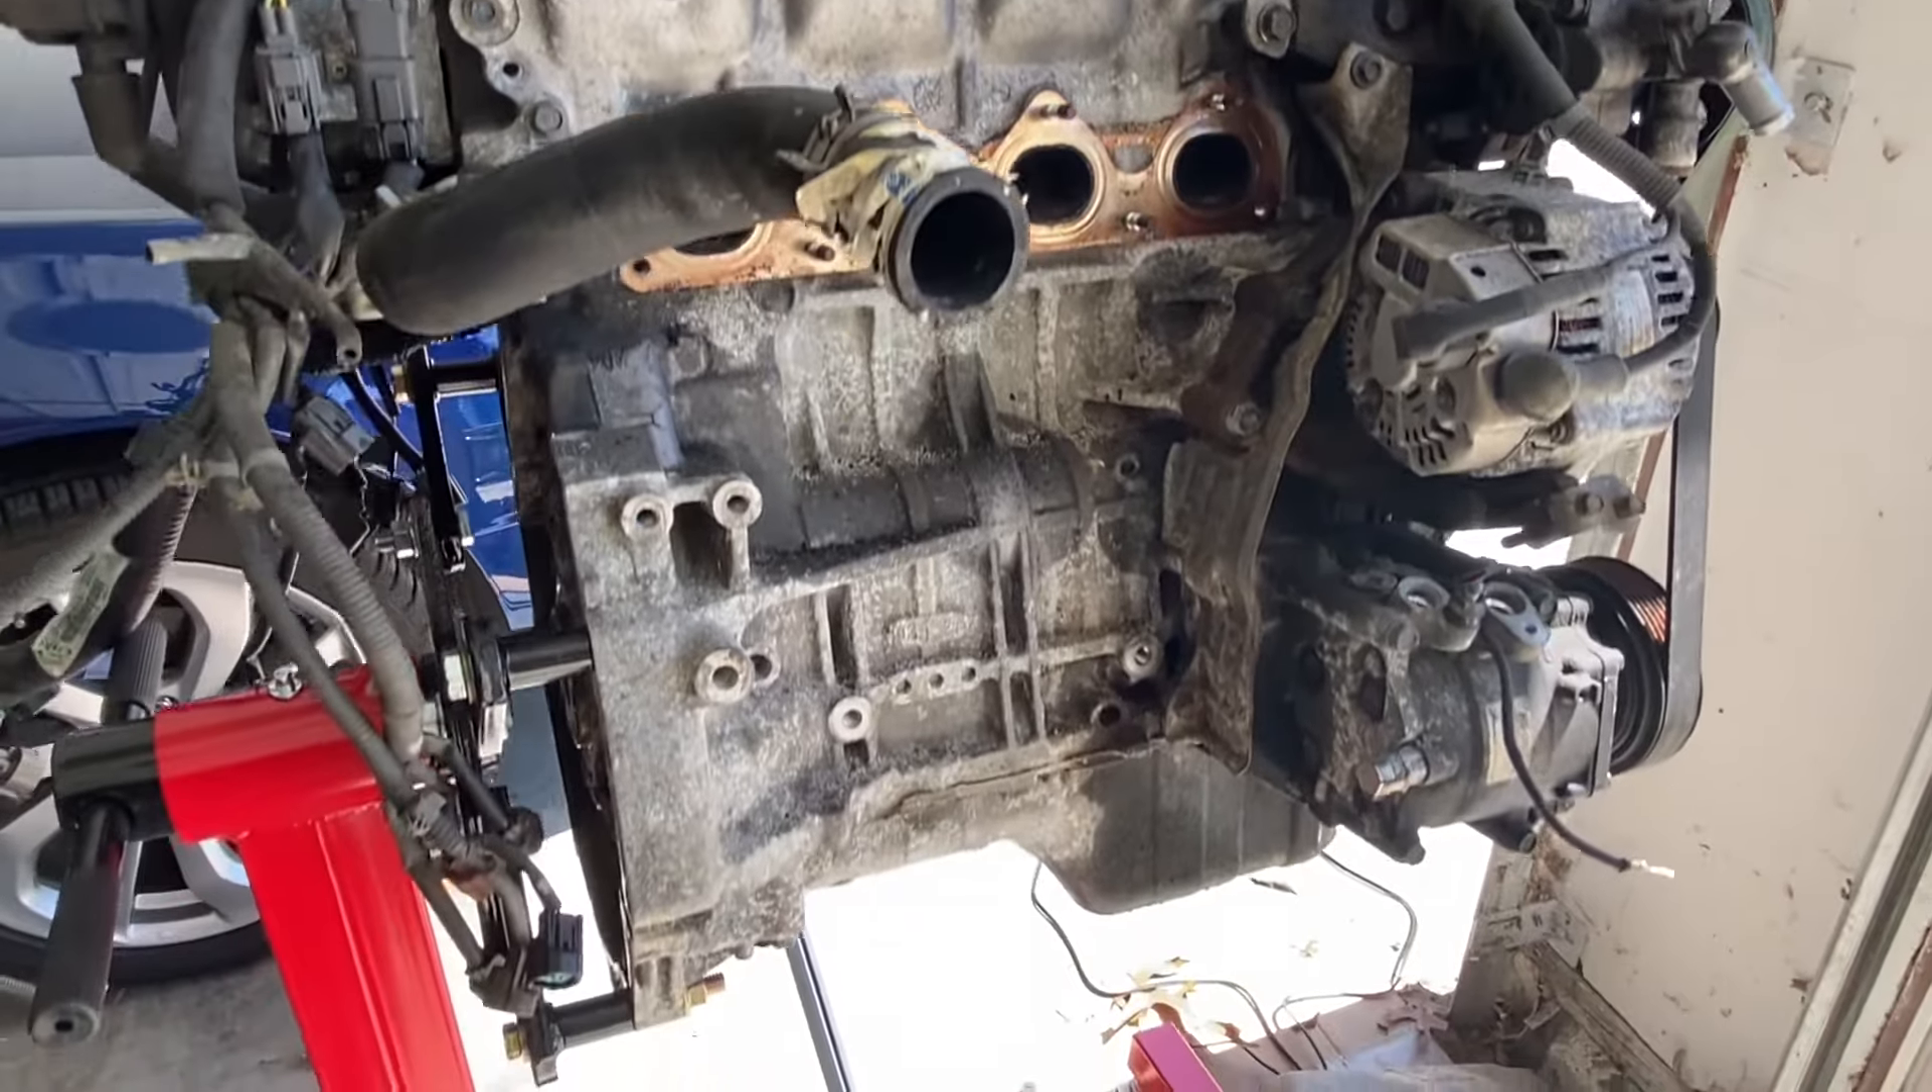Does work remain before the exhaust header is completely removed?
No.